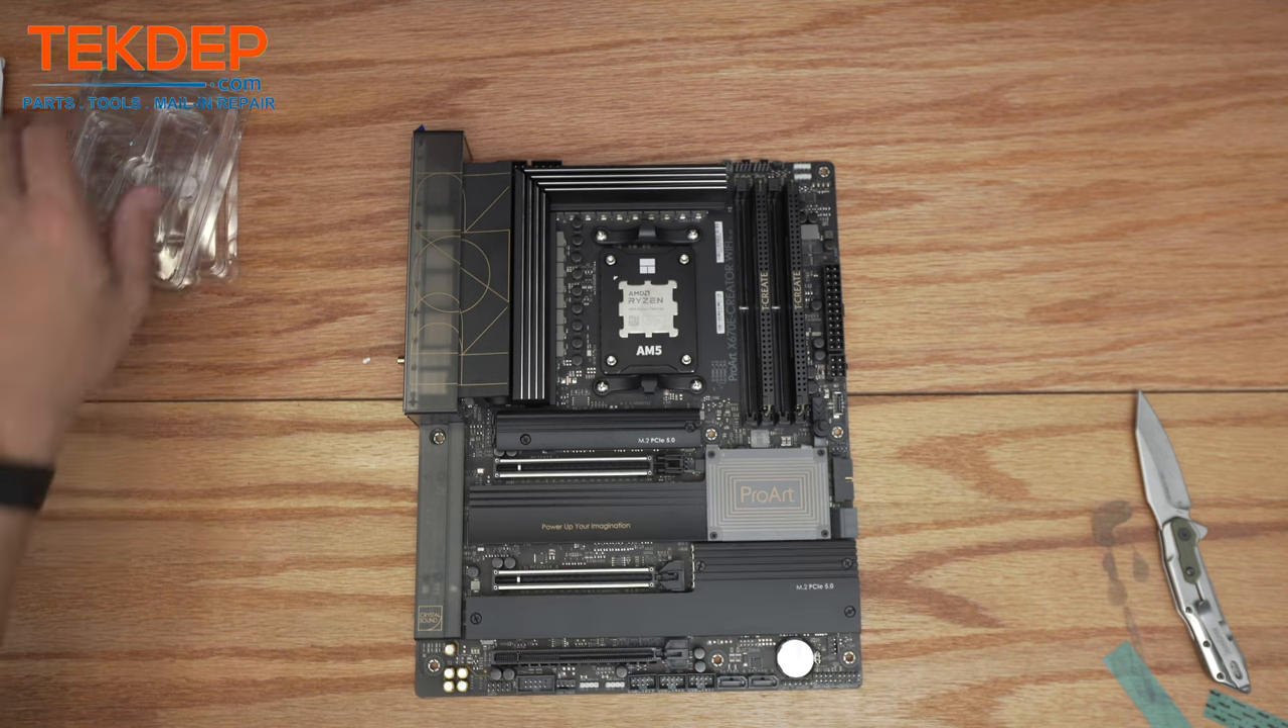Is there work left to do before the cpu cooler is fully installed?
Yes.